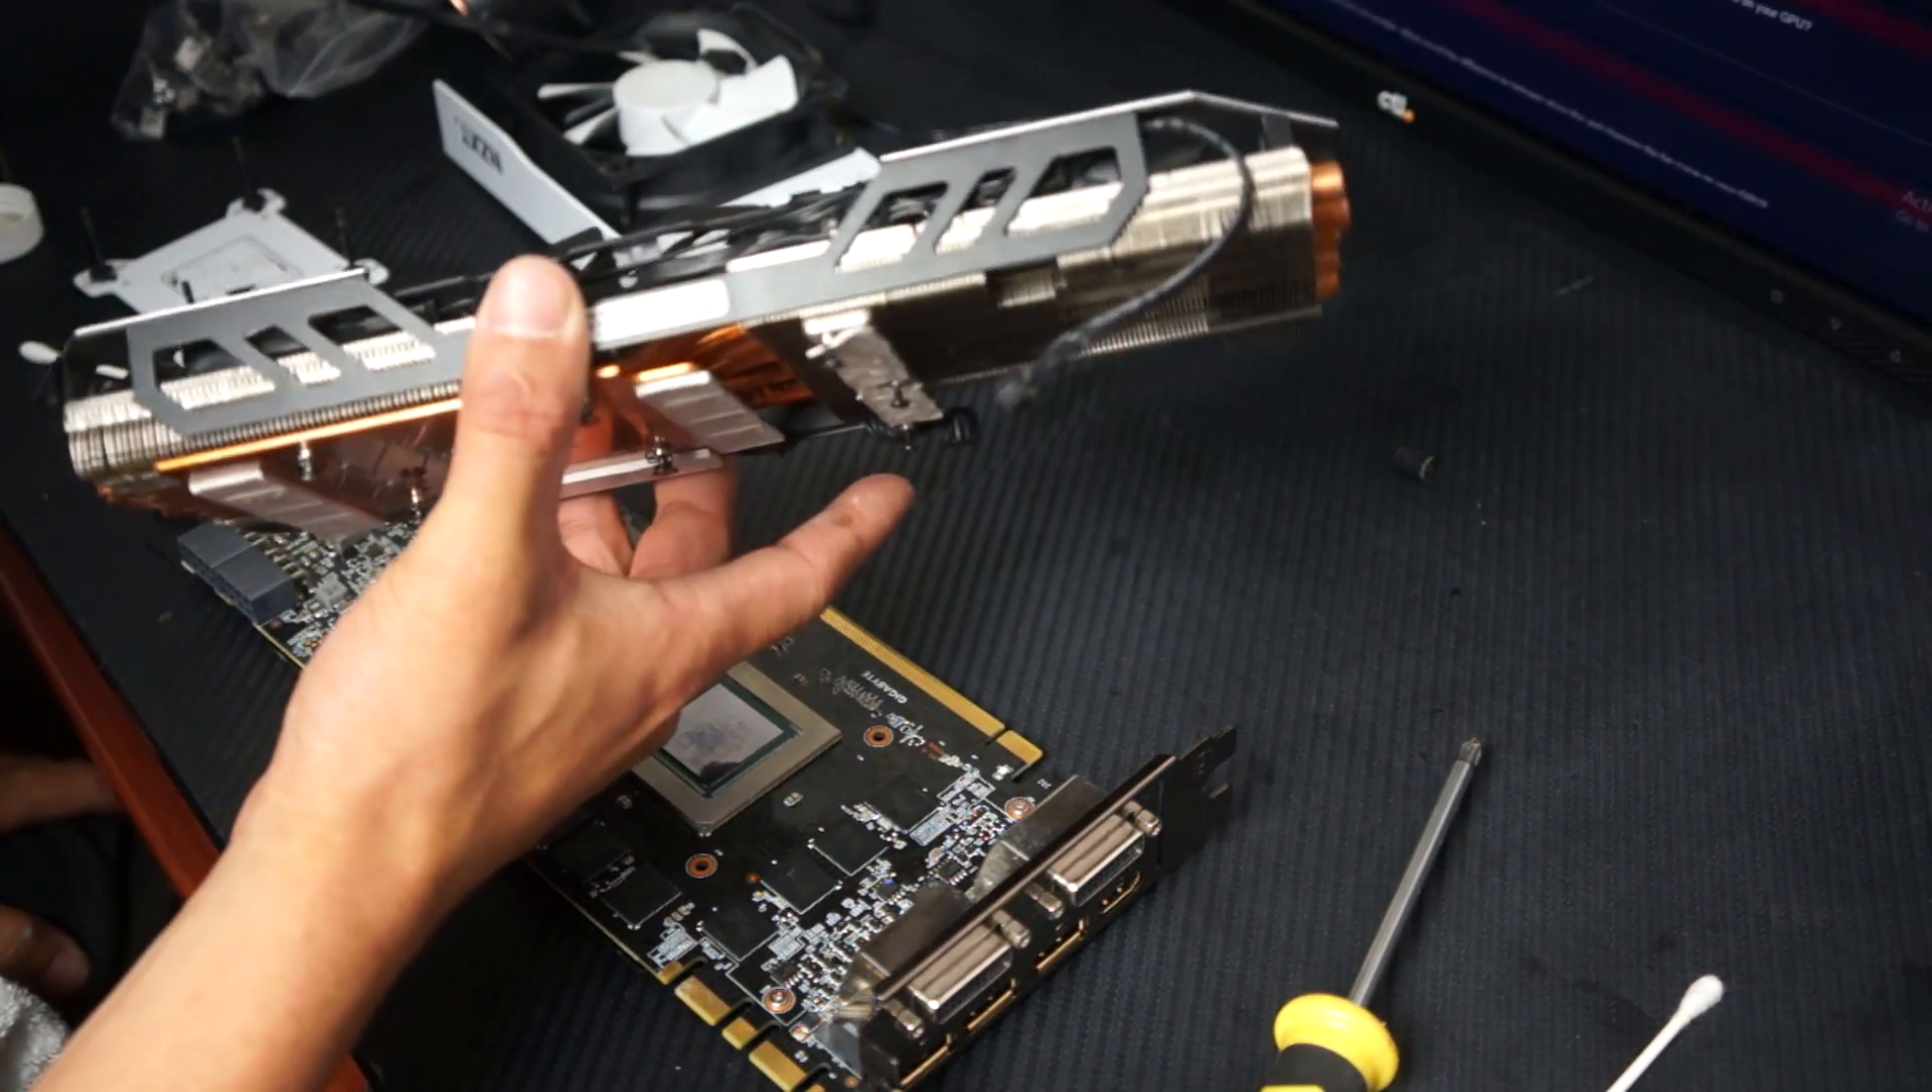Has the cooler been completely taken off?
Yes.